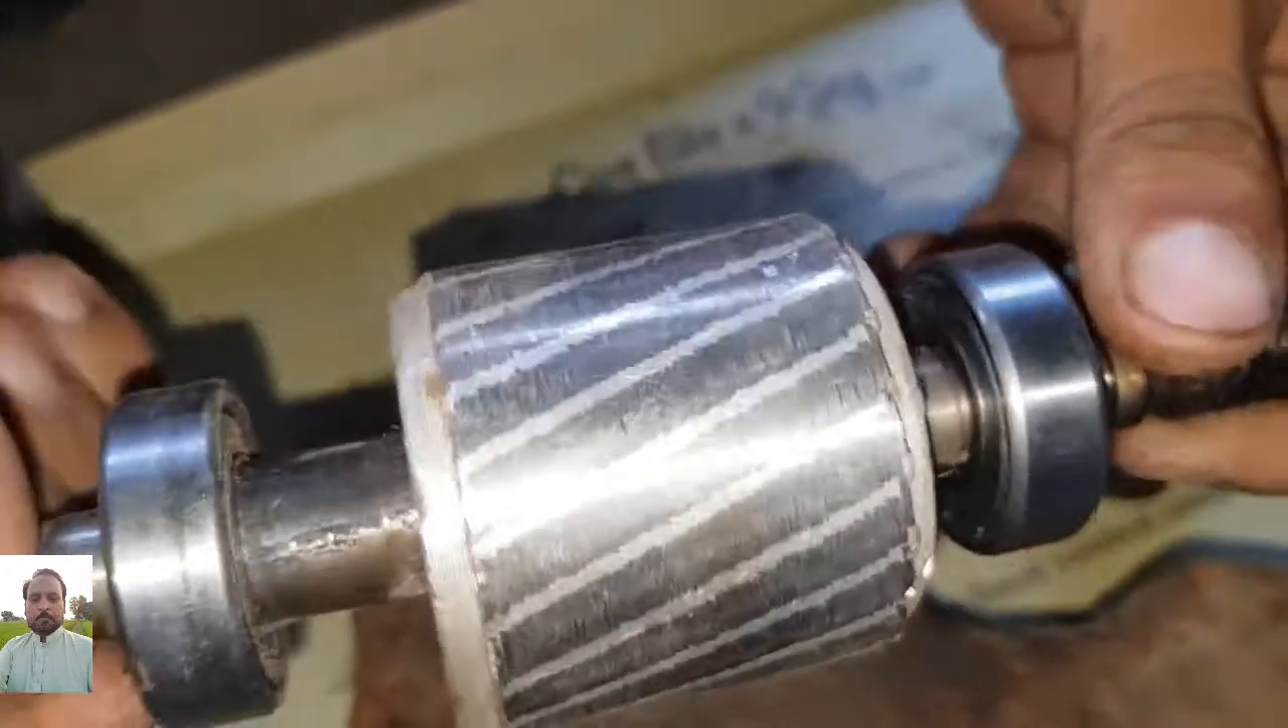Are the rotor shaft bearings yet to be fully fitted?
No.